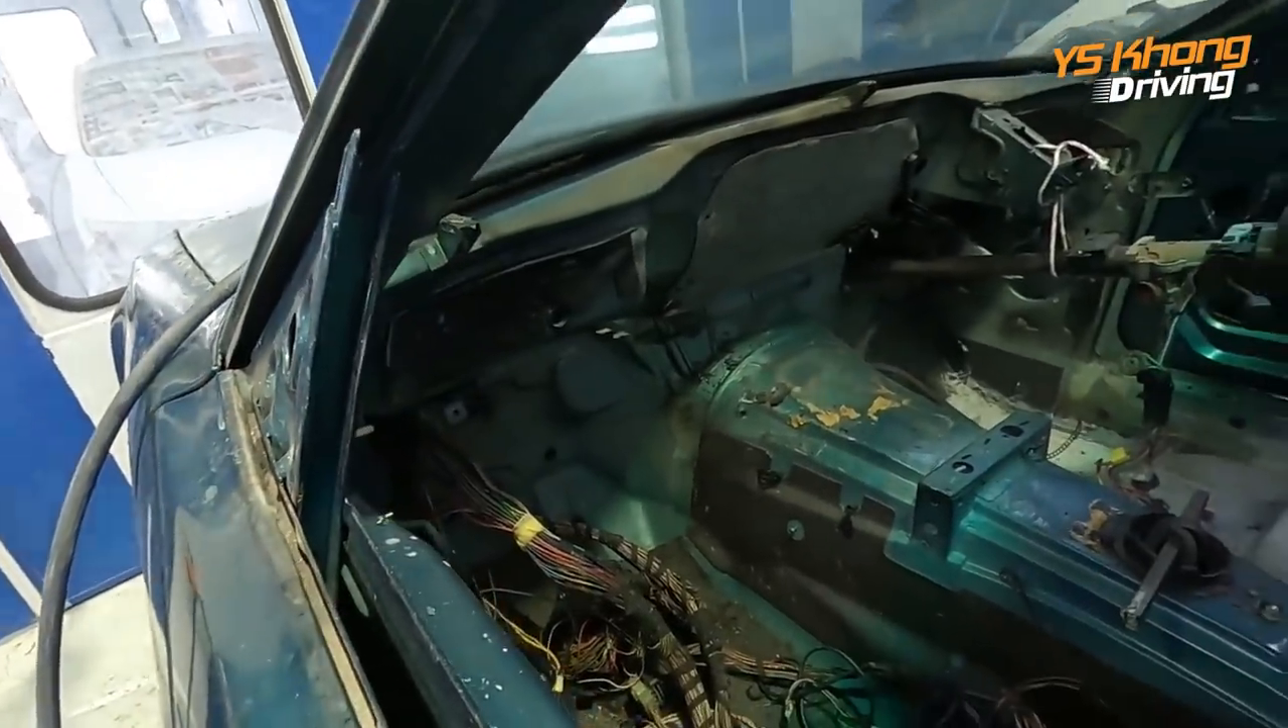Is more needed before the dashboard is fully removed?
No.